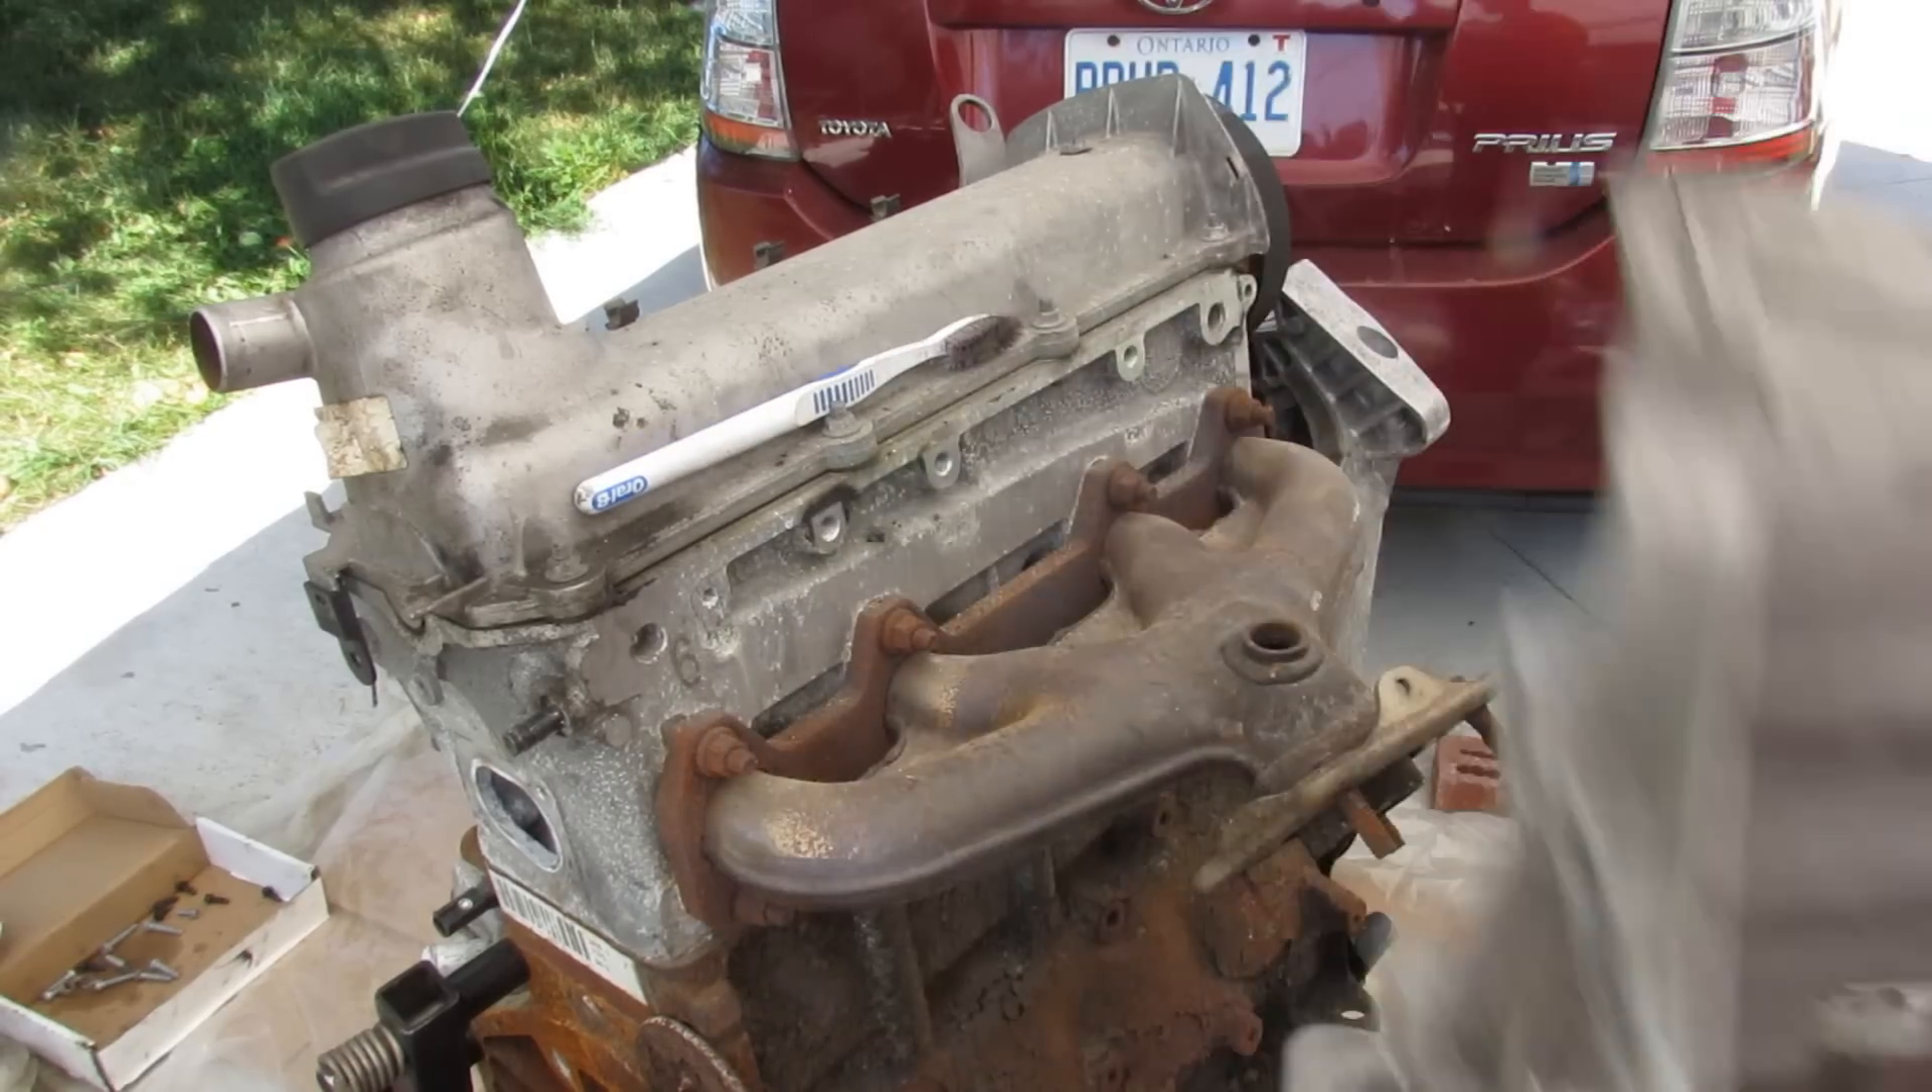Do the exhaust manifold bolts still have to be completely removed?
Yes.